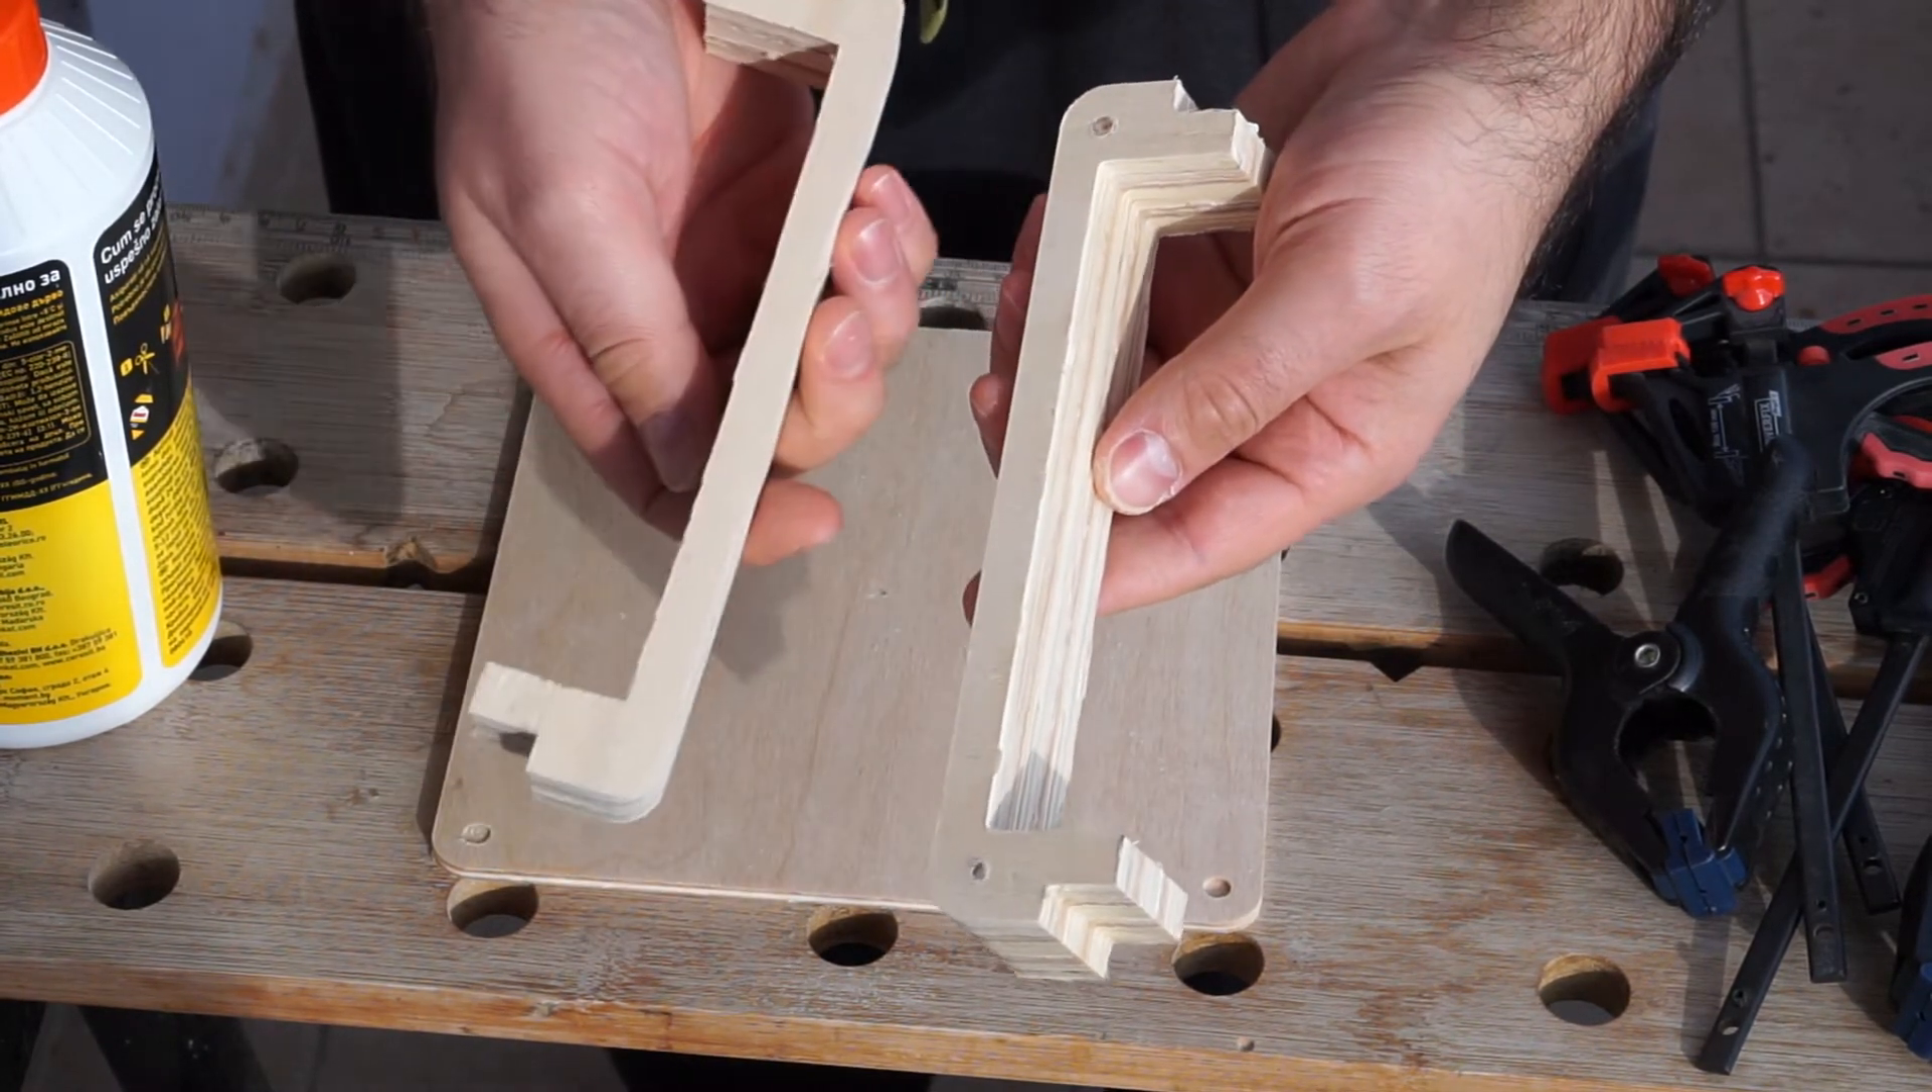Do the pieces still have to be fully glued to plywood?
Yes.